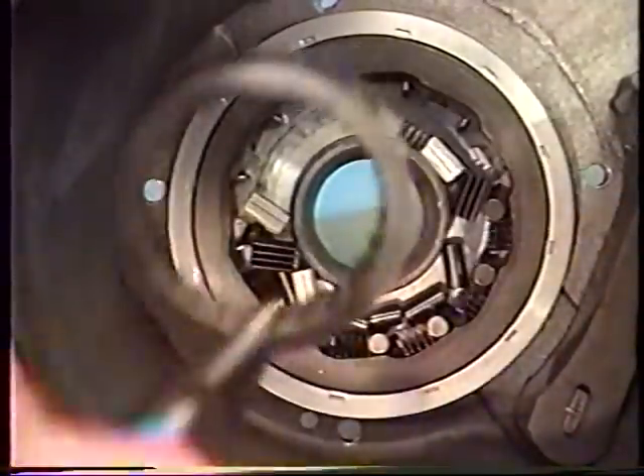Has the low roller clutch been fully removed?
No.